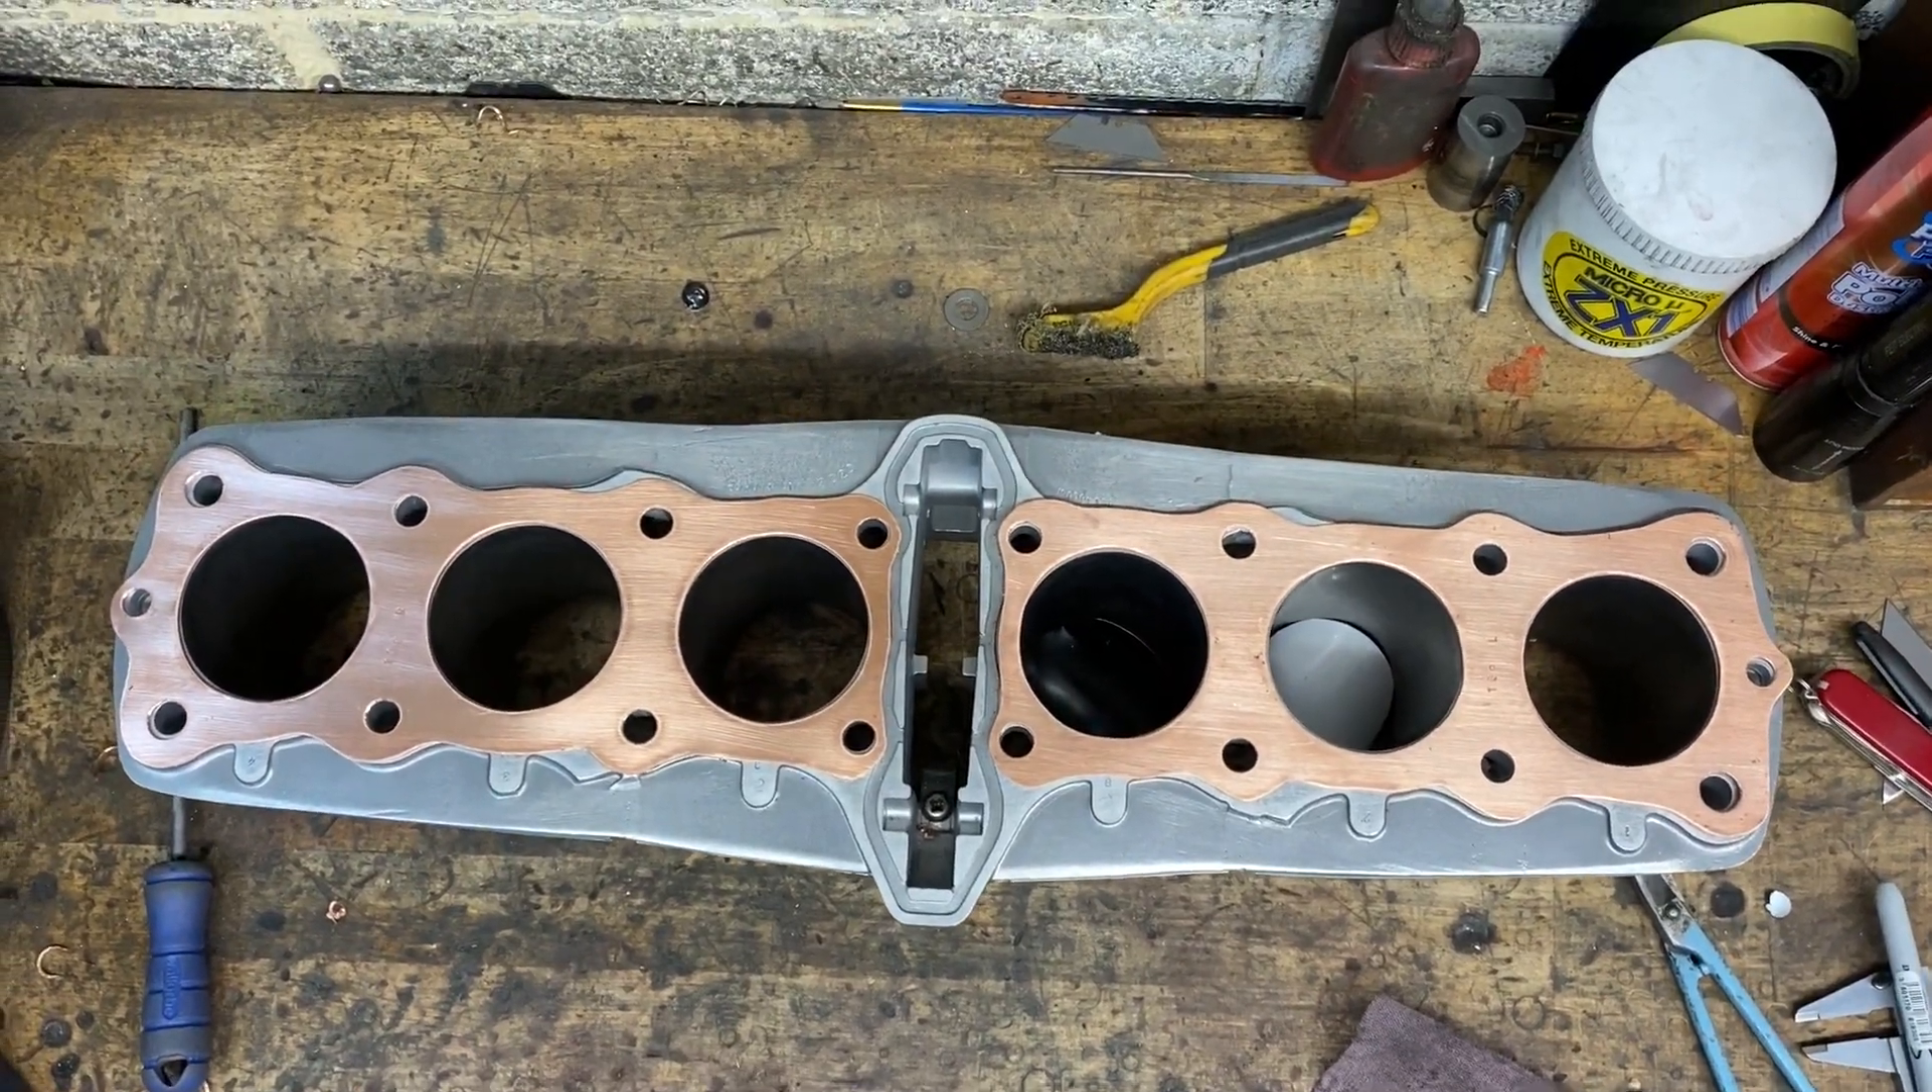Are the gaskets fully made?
Yes.